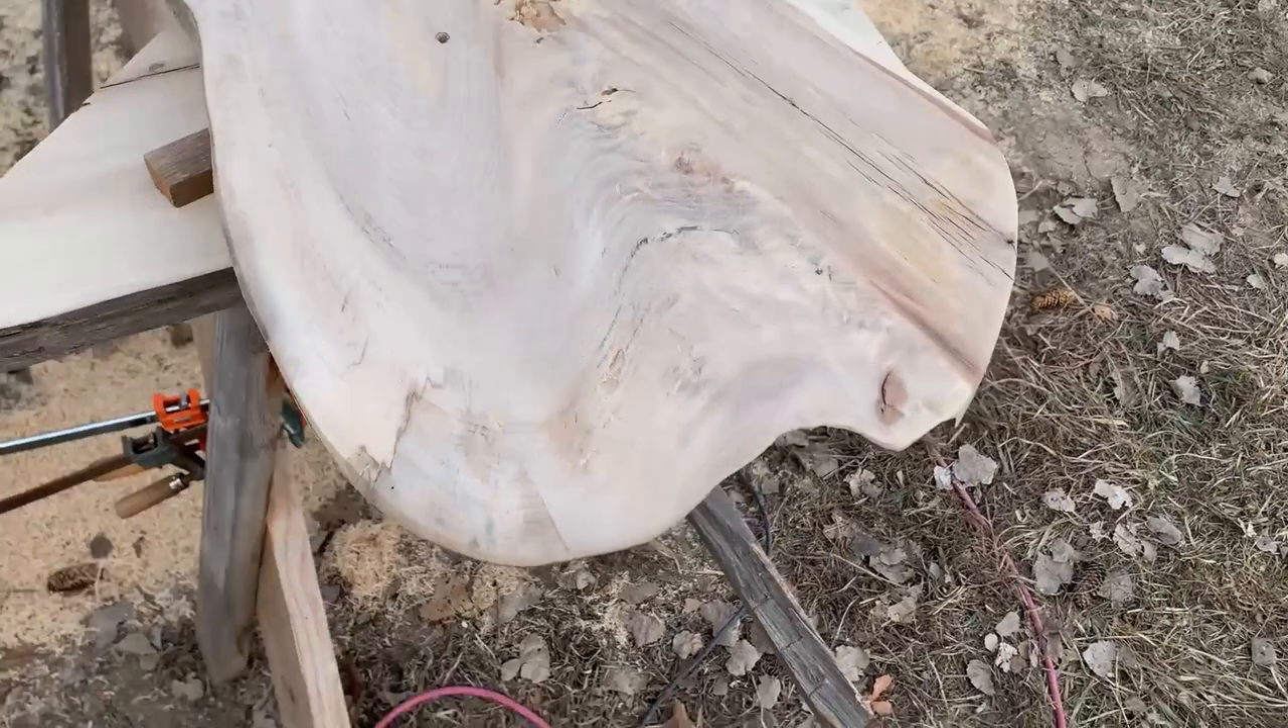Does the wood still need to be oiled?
Yes.